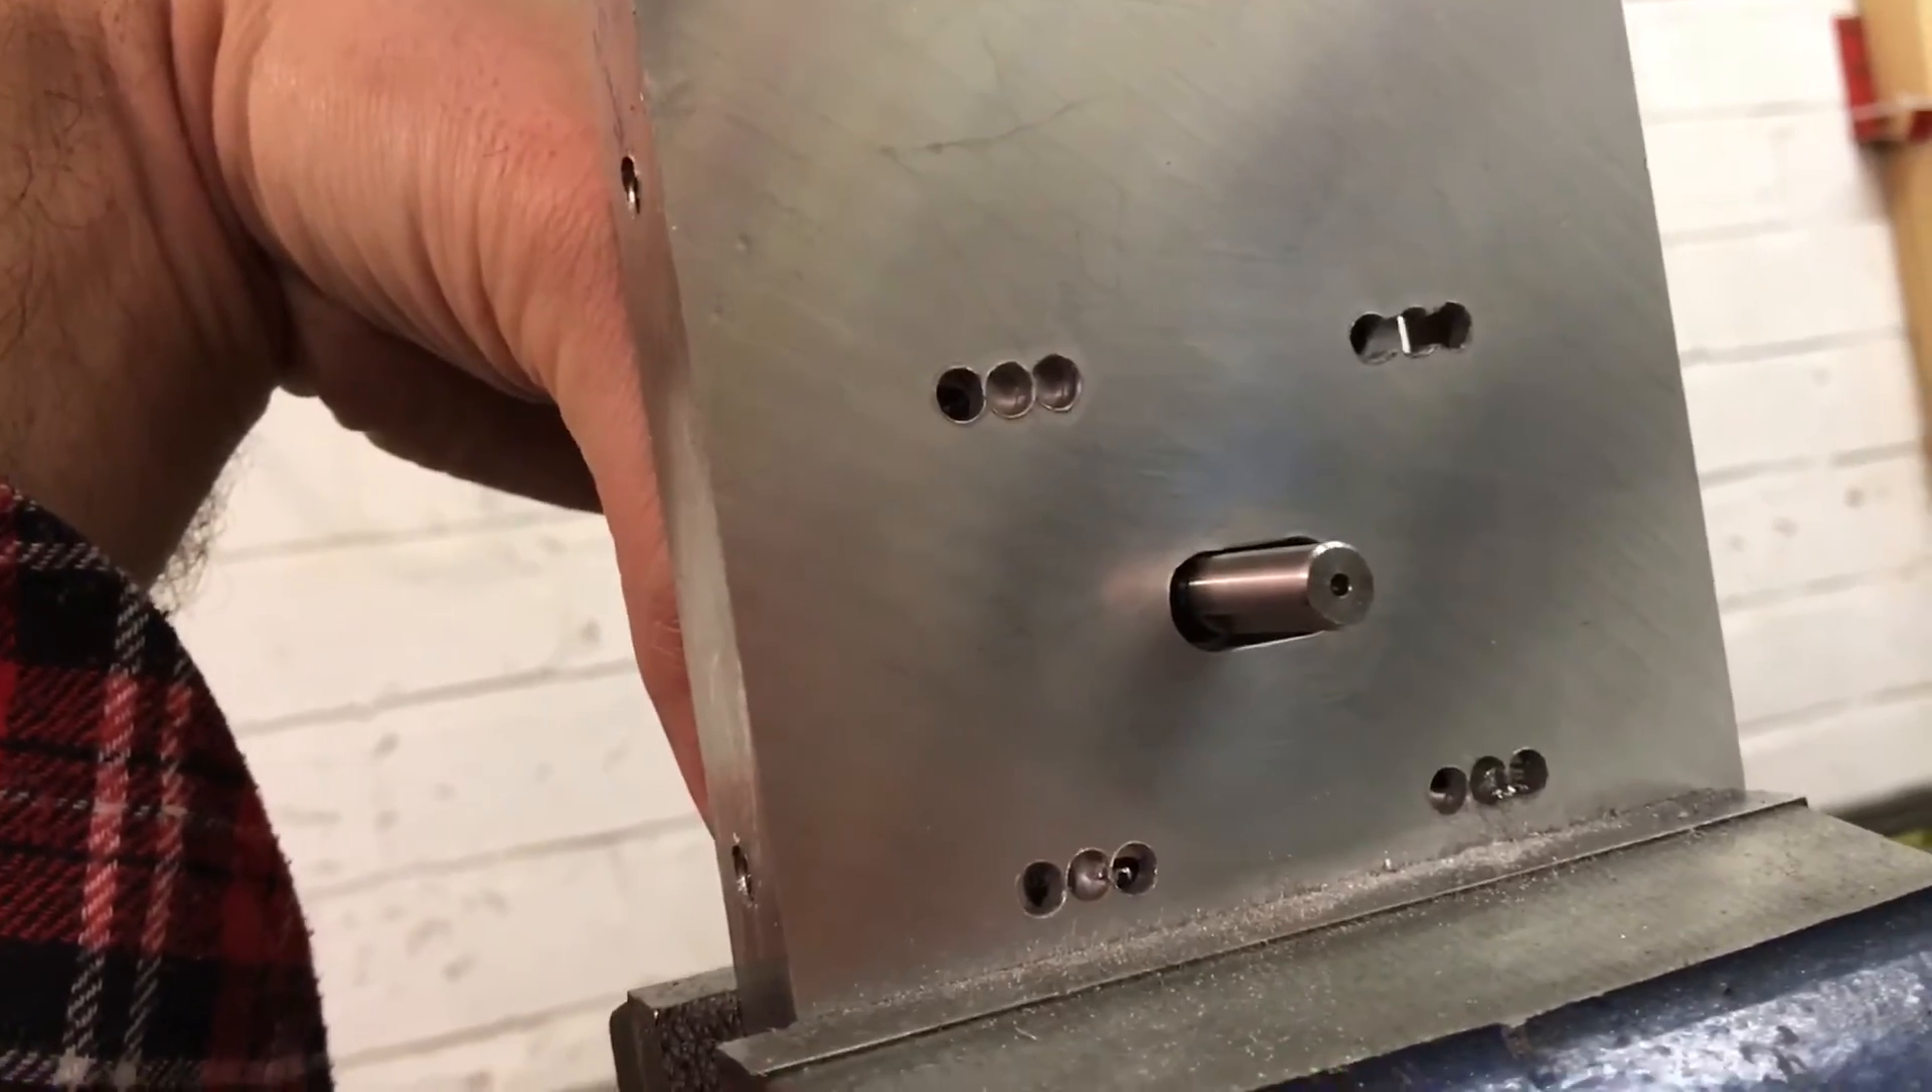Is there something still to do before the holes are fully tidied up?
Yes.